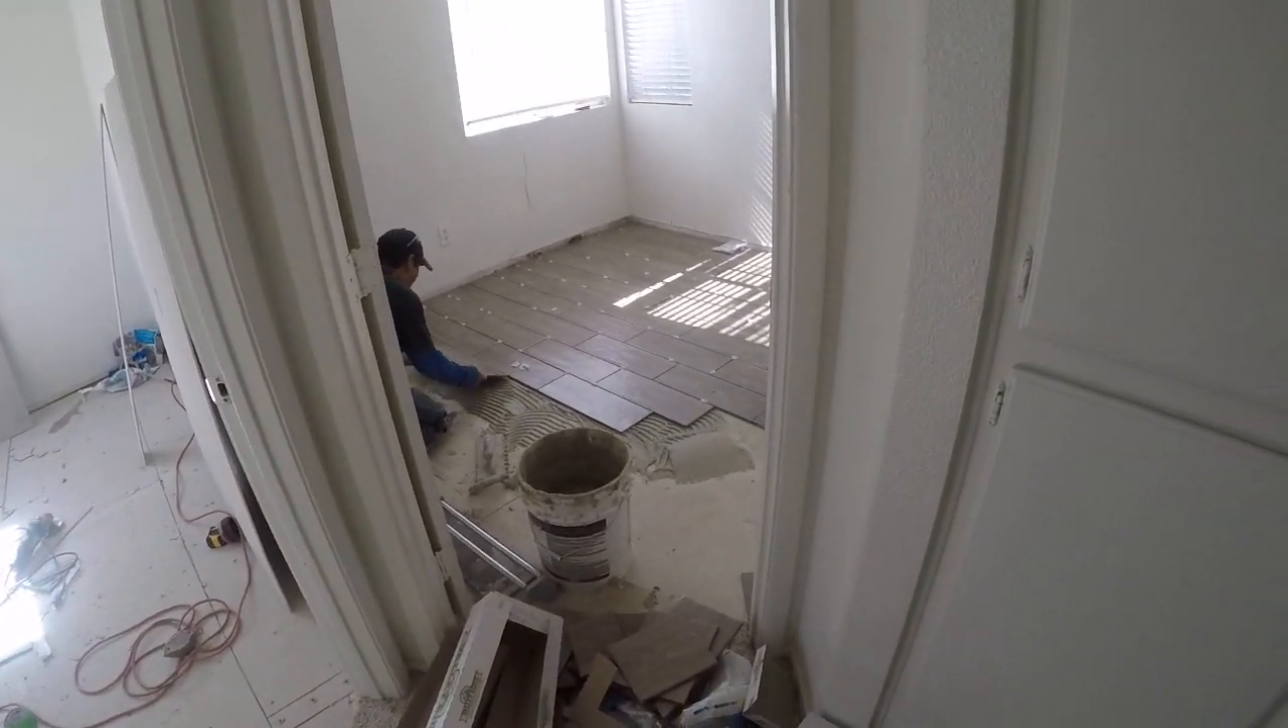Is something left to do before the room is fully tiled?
Yes.